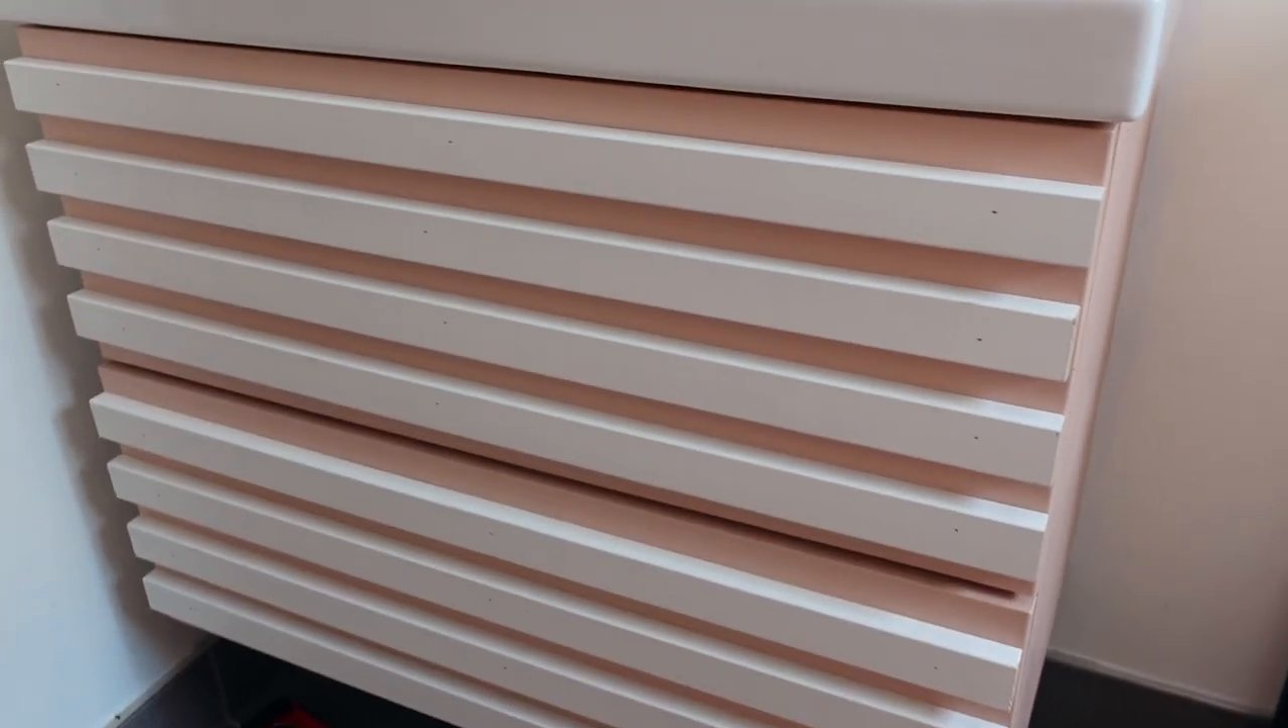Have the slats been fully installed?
Yes.